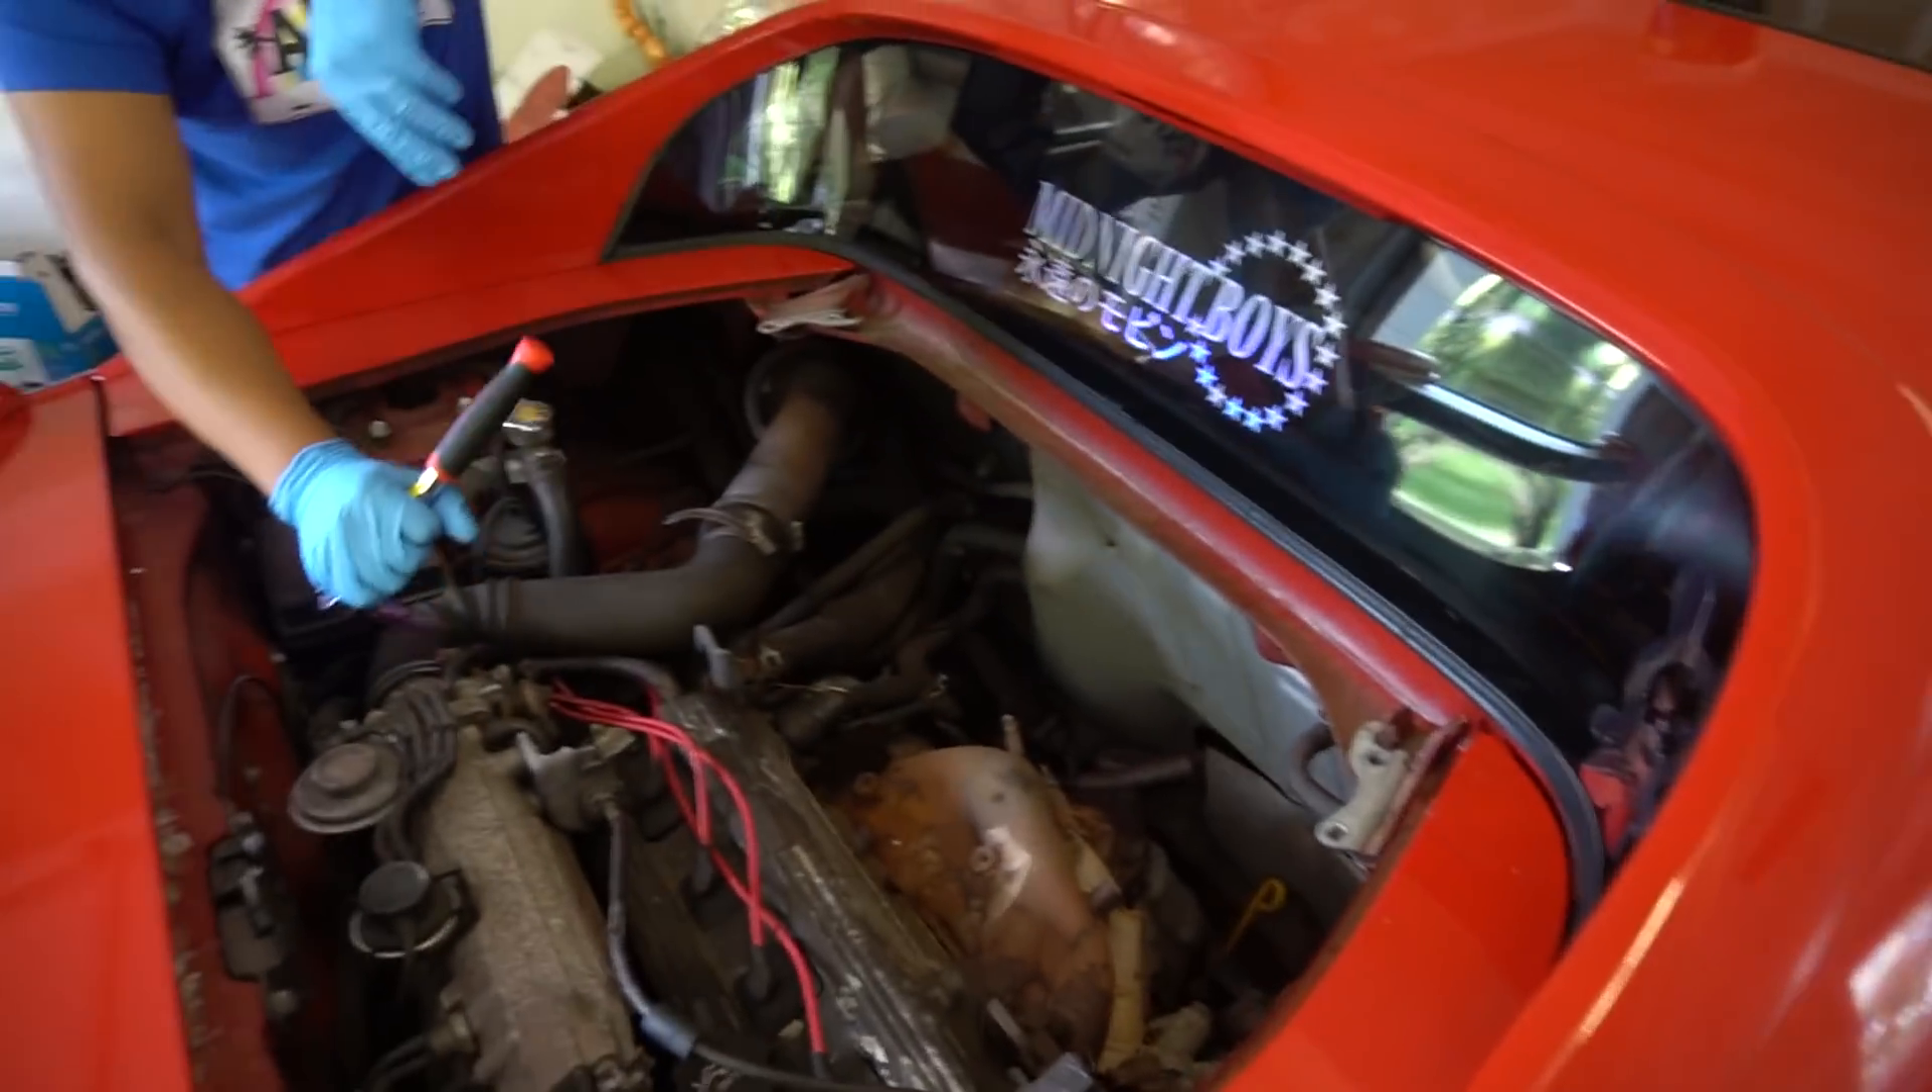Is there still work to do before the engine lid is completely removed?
No.